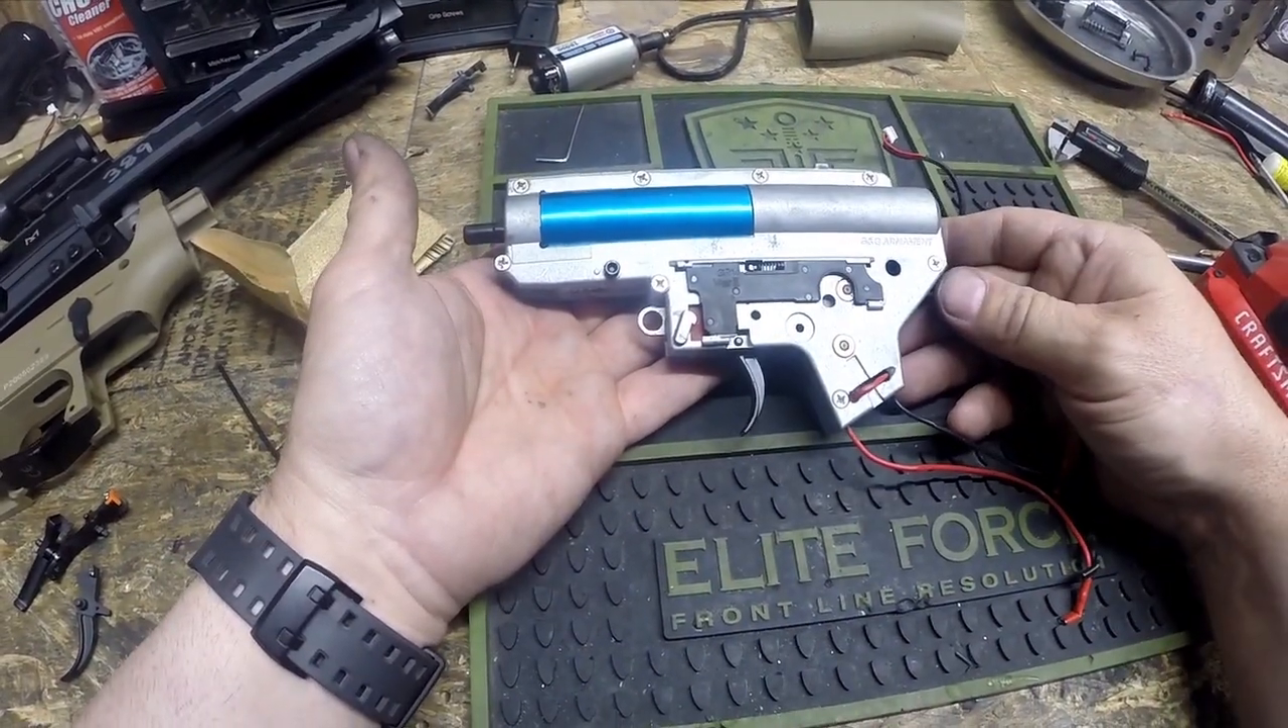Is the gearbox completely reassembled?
Yes.